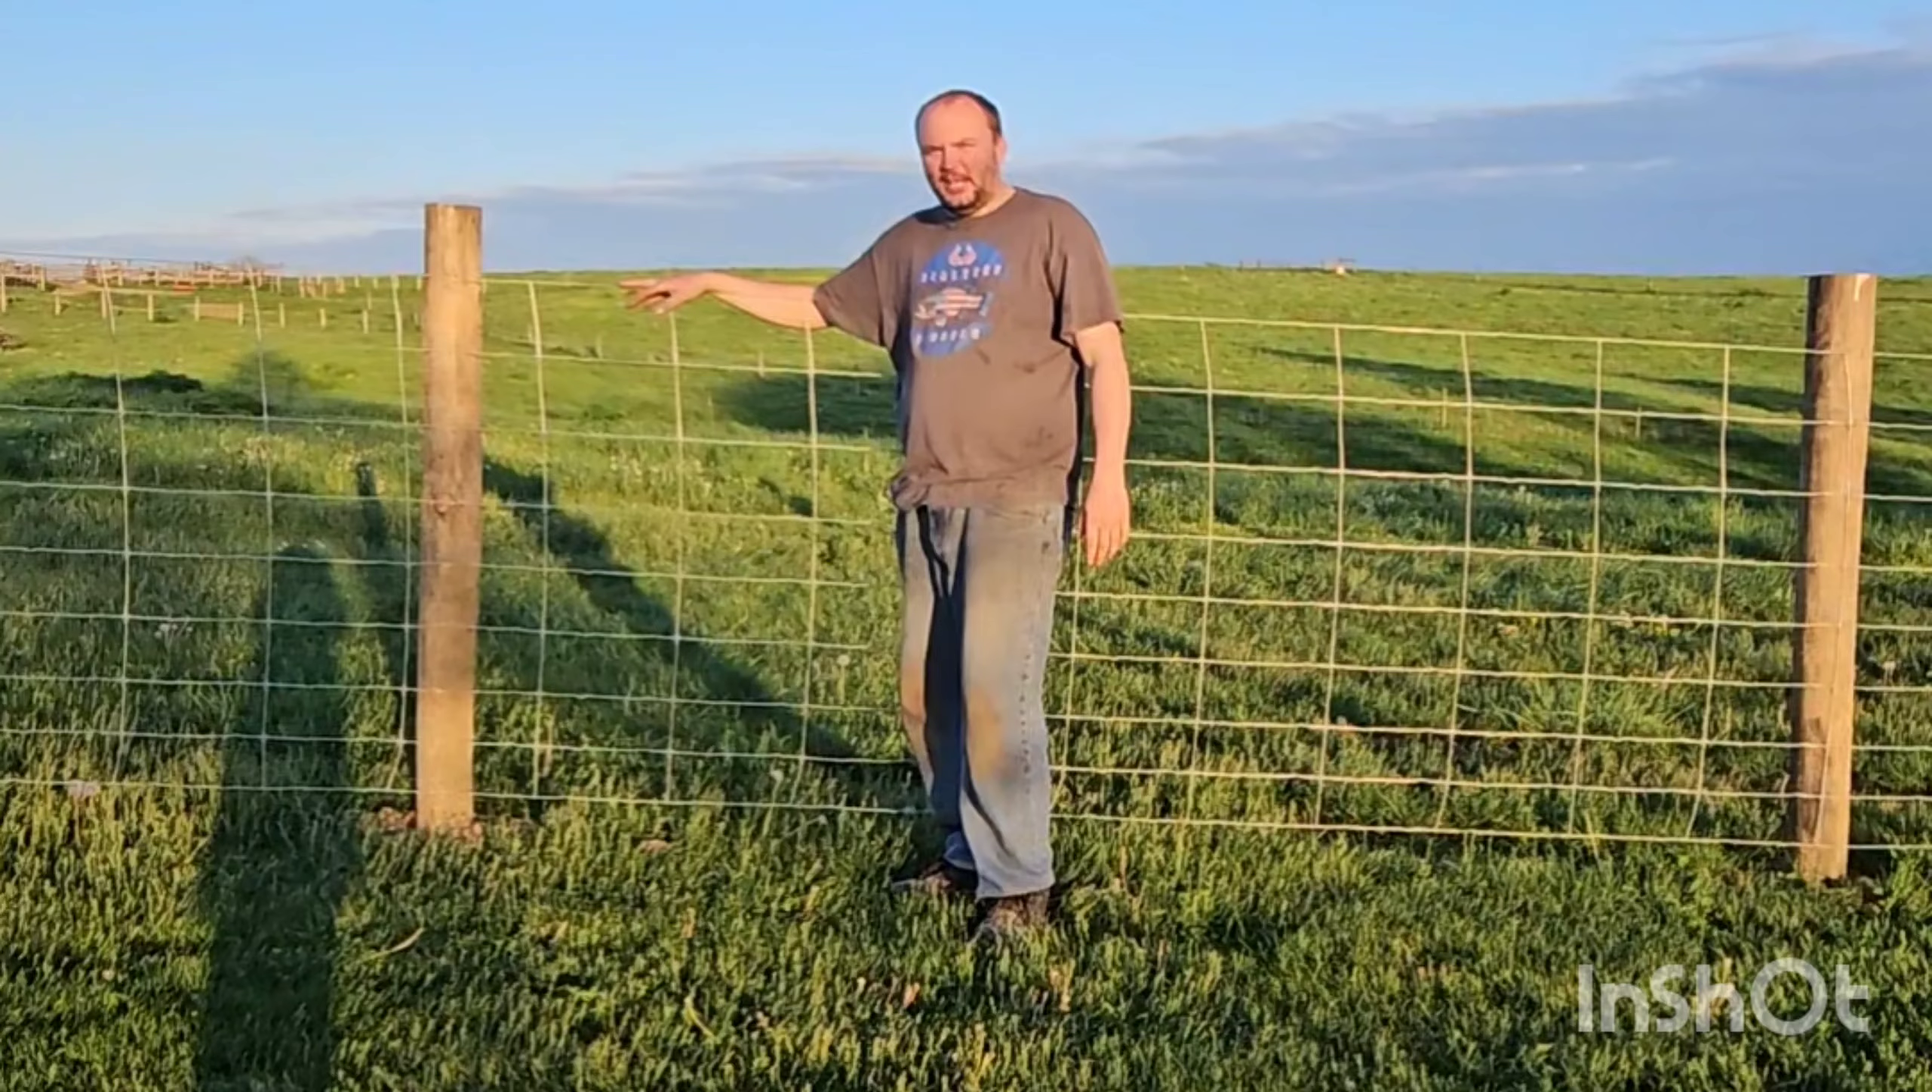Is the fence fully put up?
Yes.